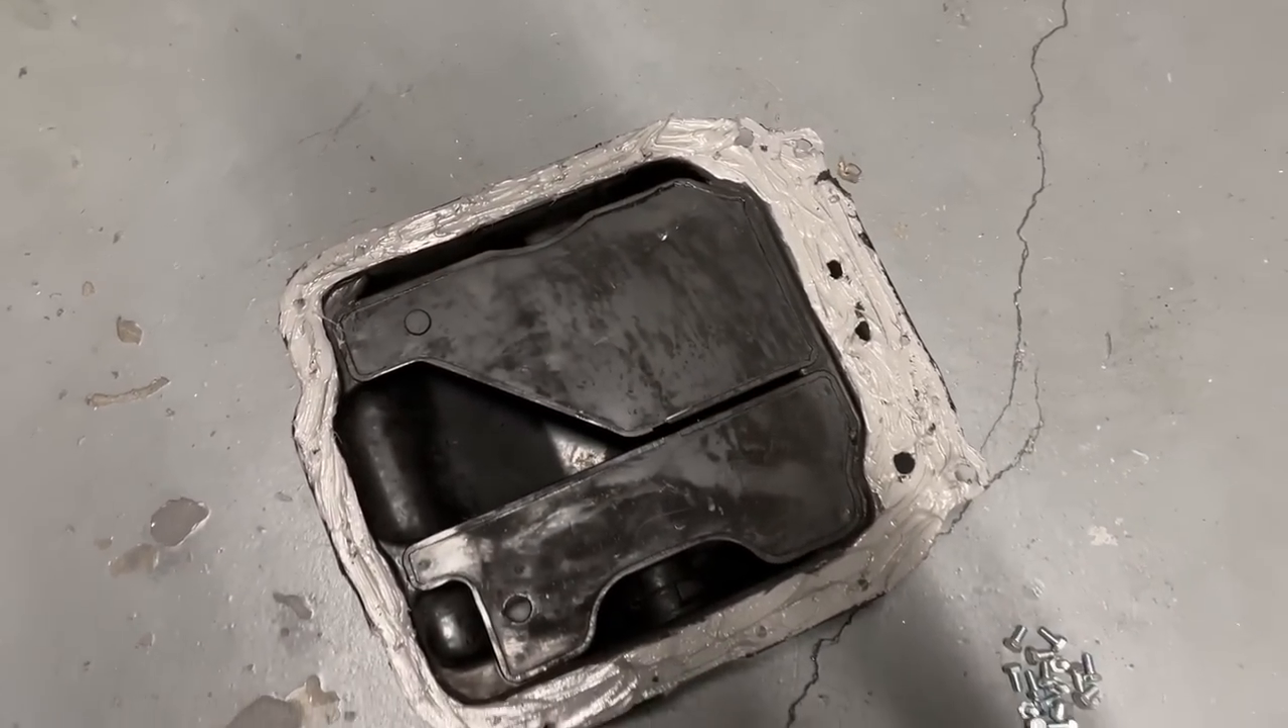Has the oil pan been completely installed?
No.